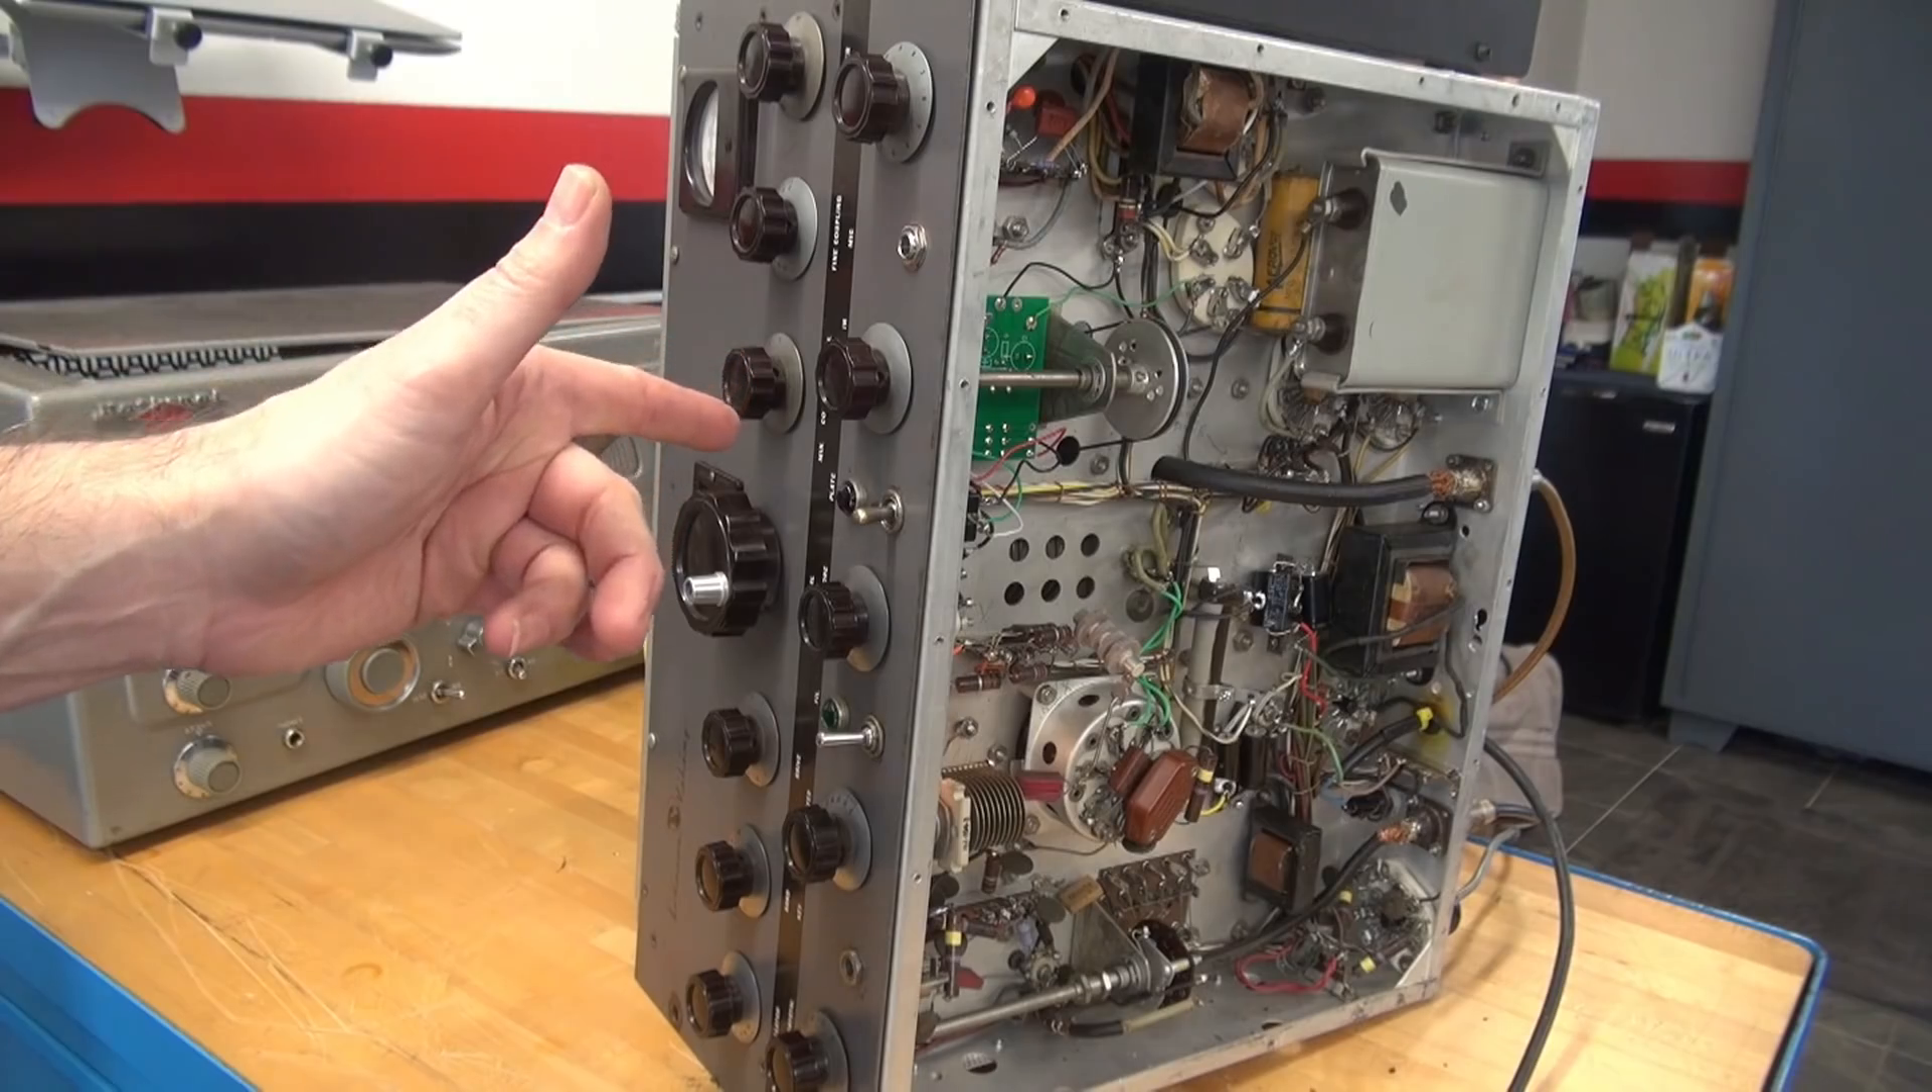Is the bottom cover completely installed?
No.